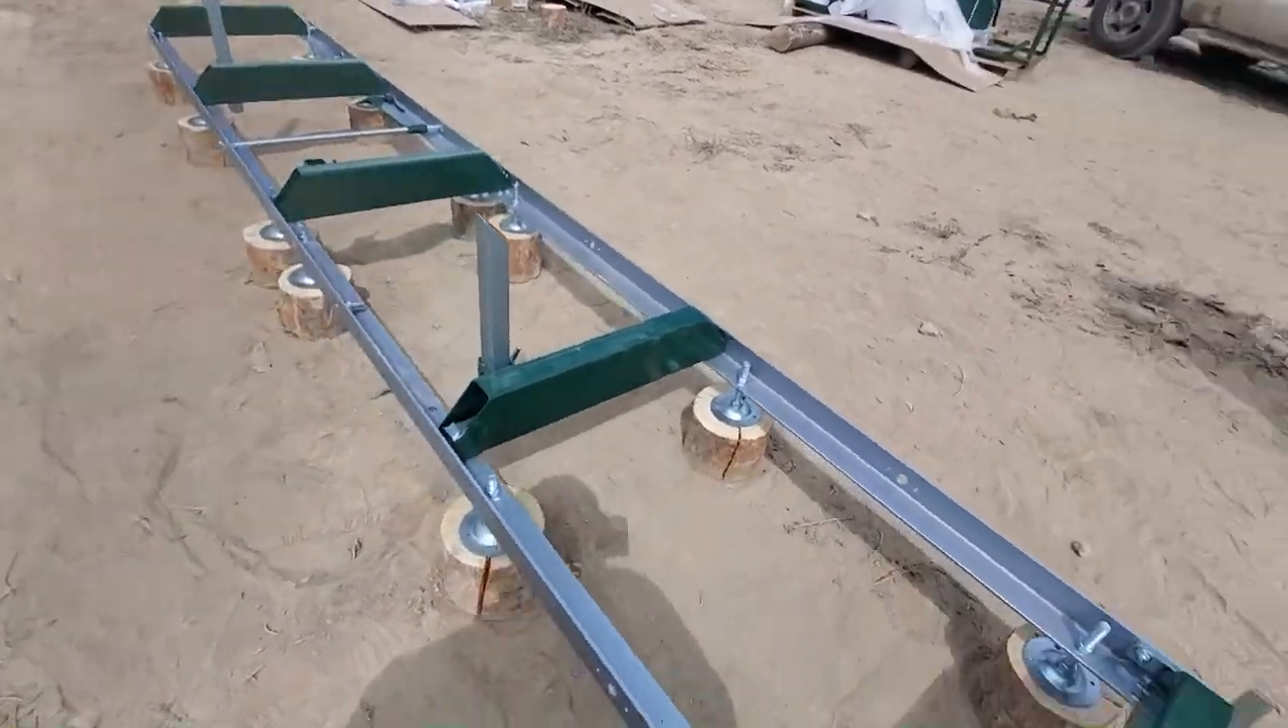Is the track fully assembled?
Yes.